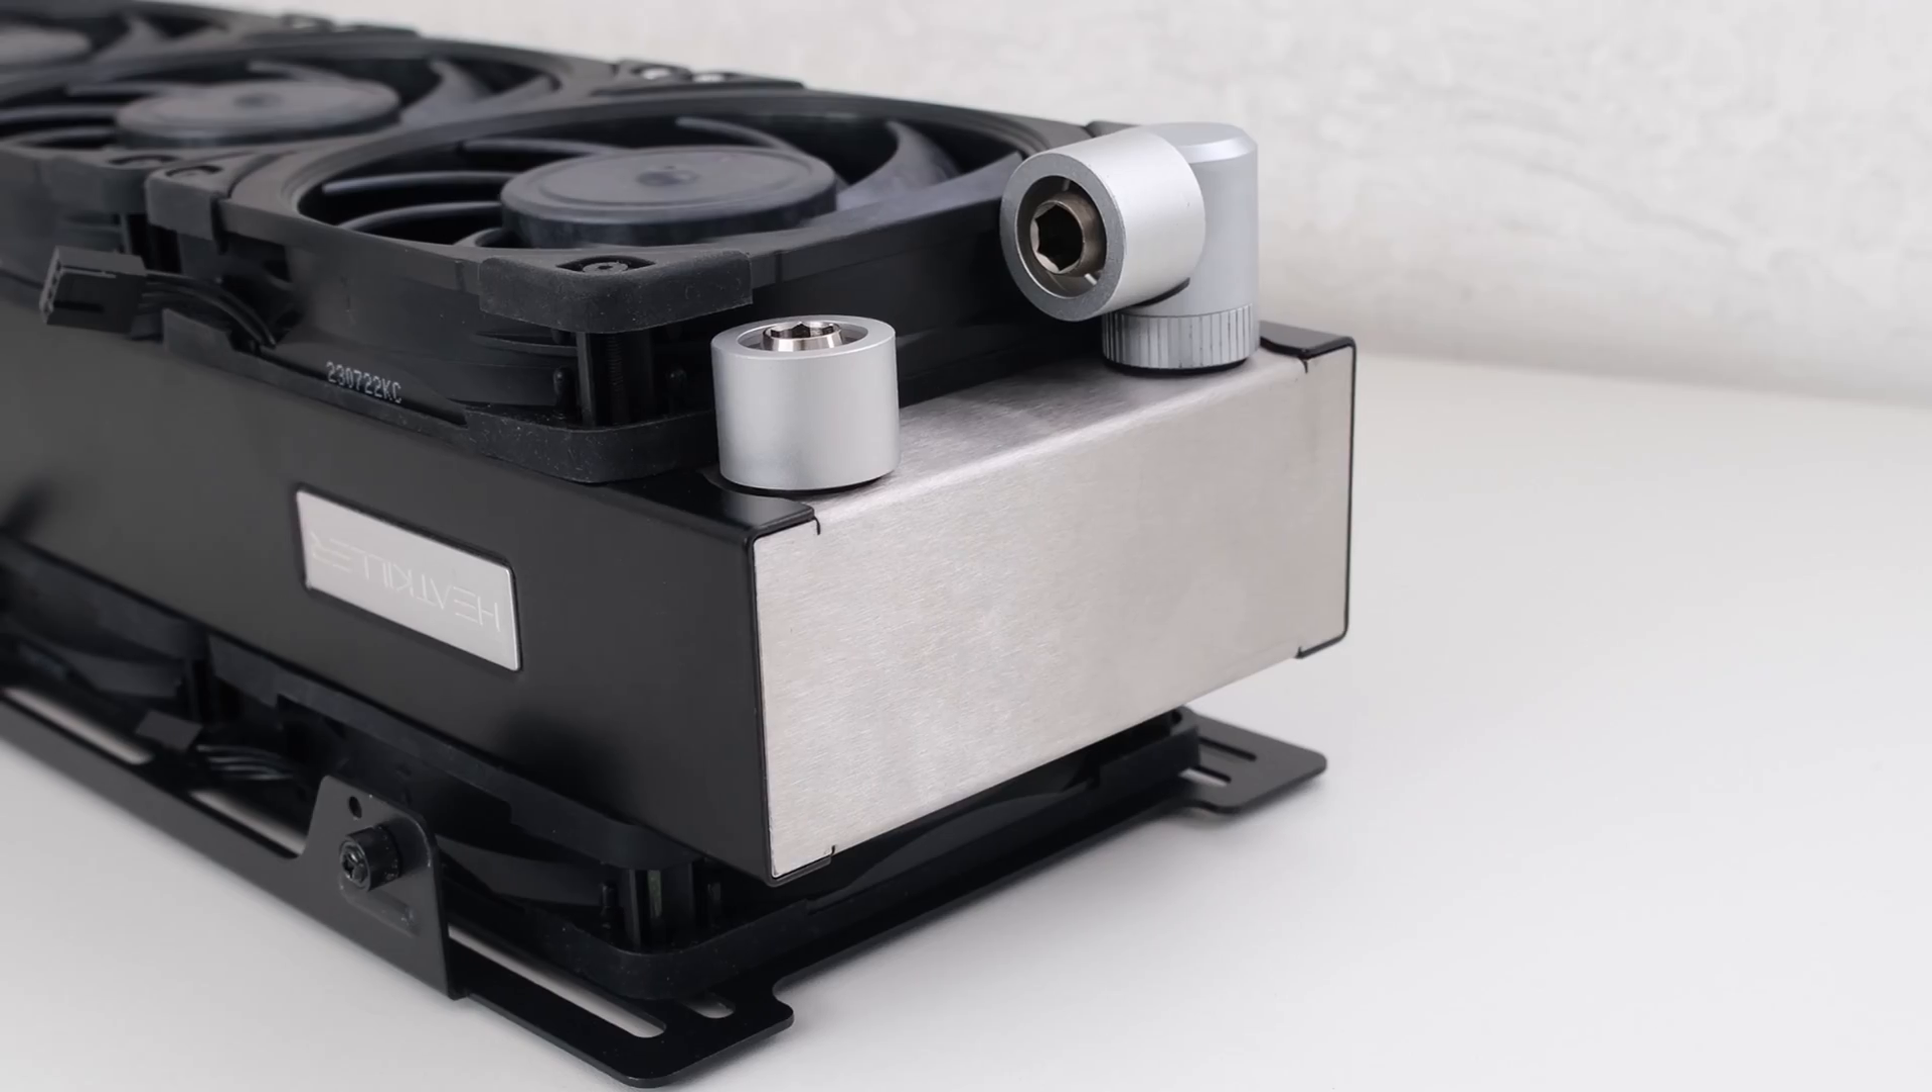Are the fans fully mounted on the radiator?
Yes.